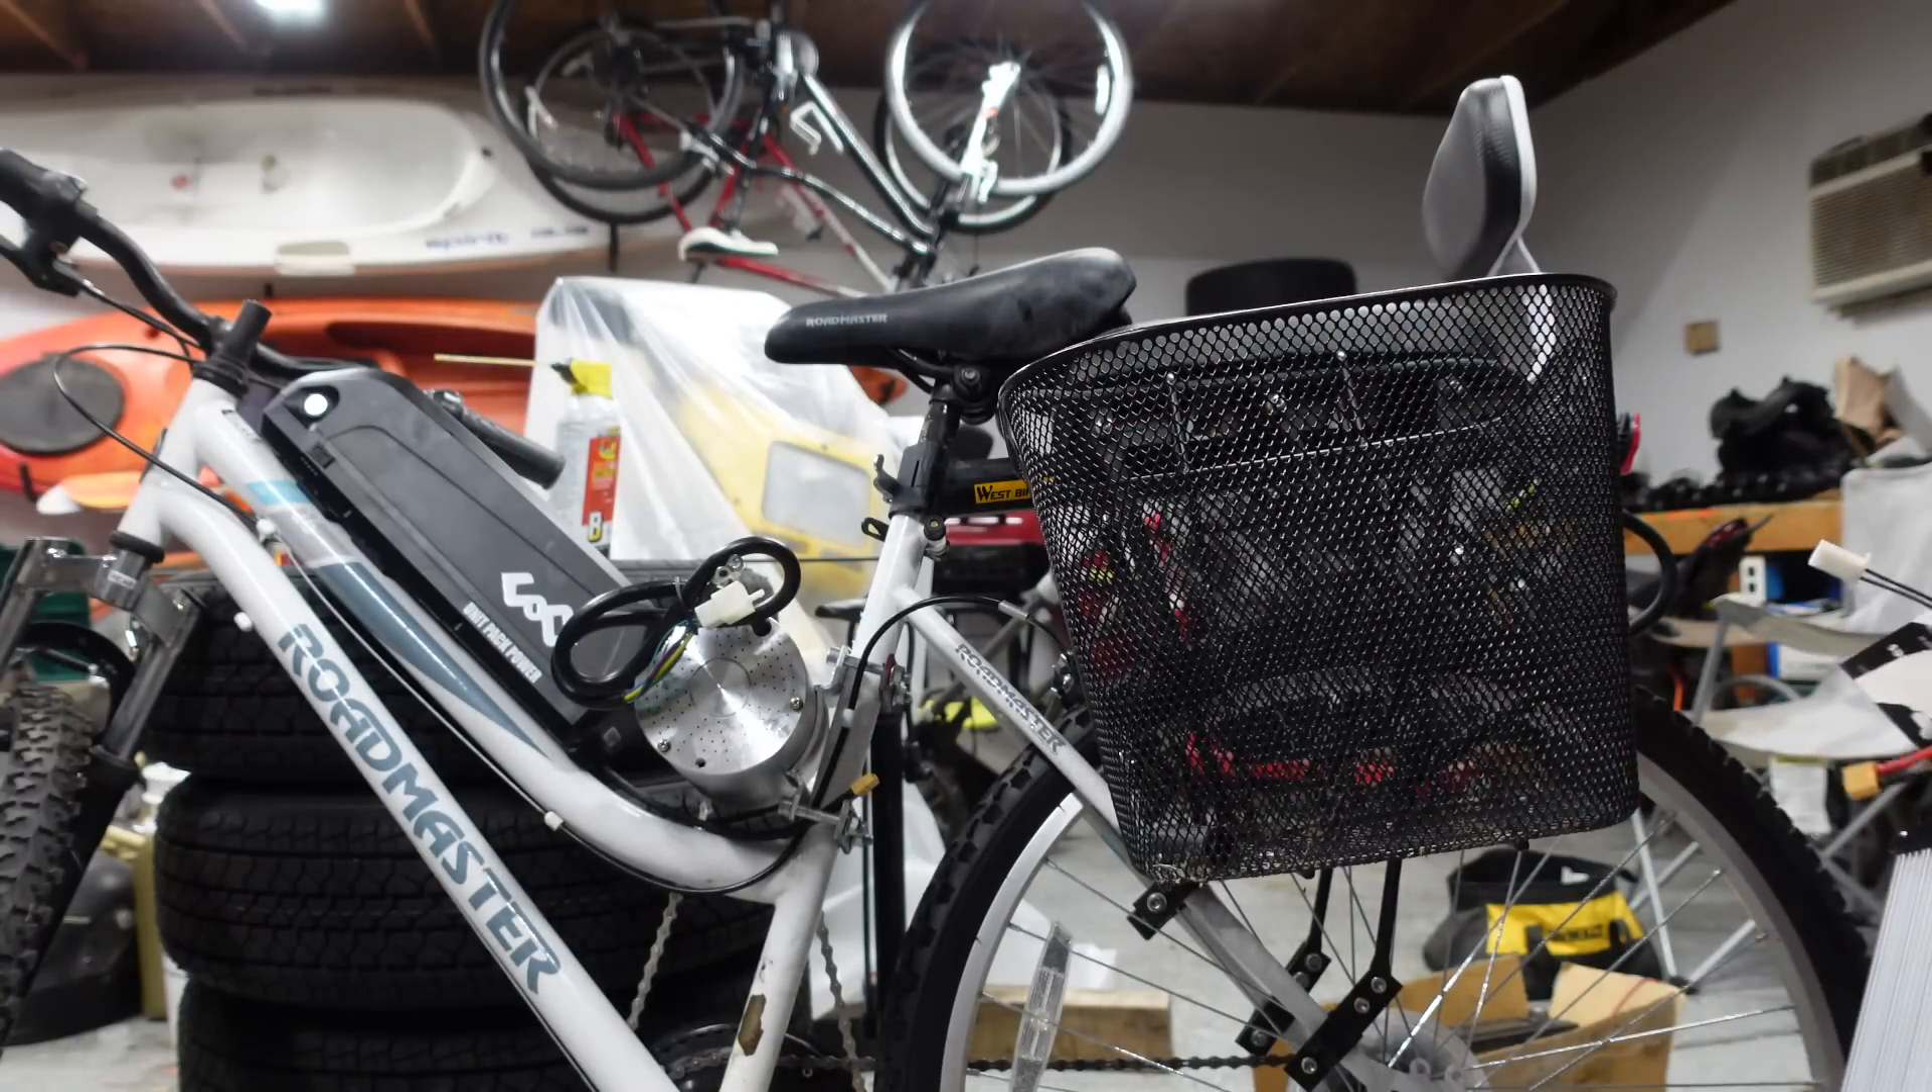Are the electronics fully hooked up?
No.